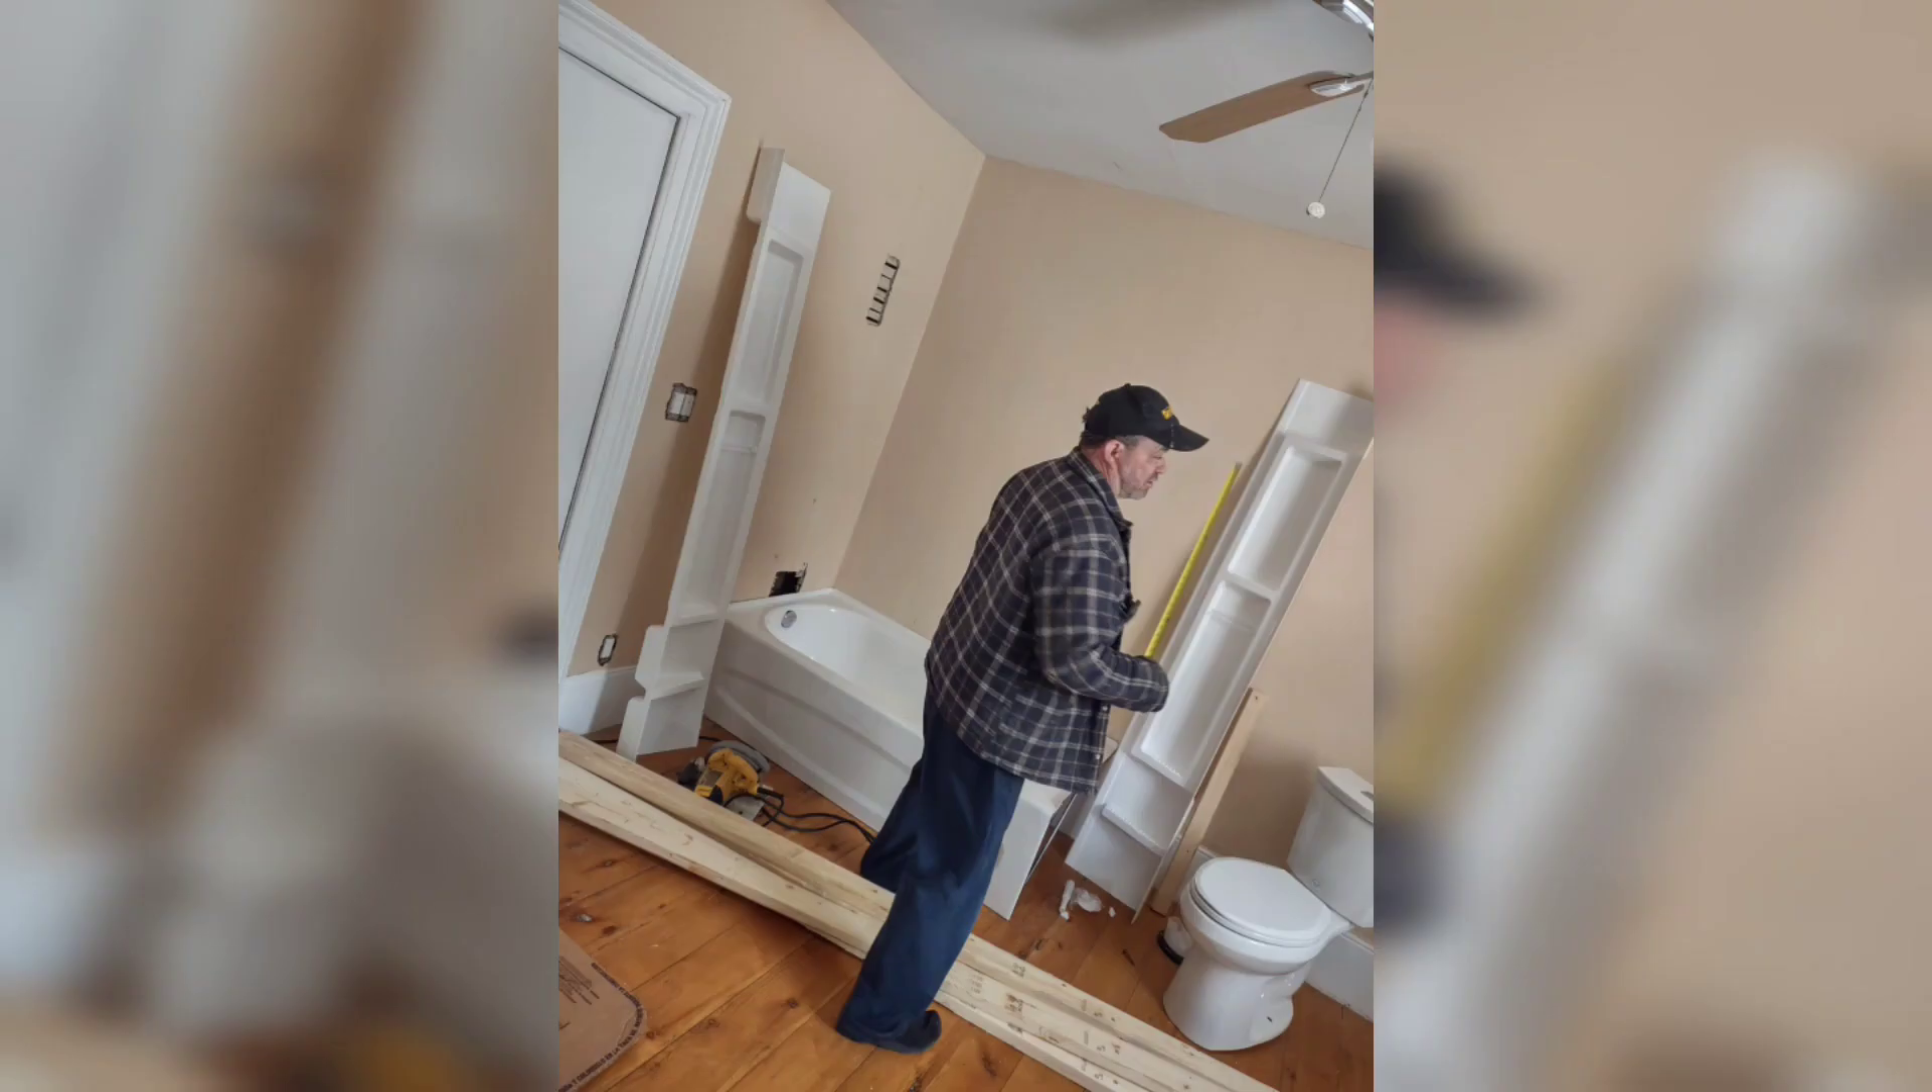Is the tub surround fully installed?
No.